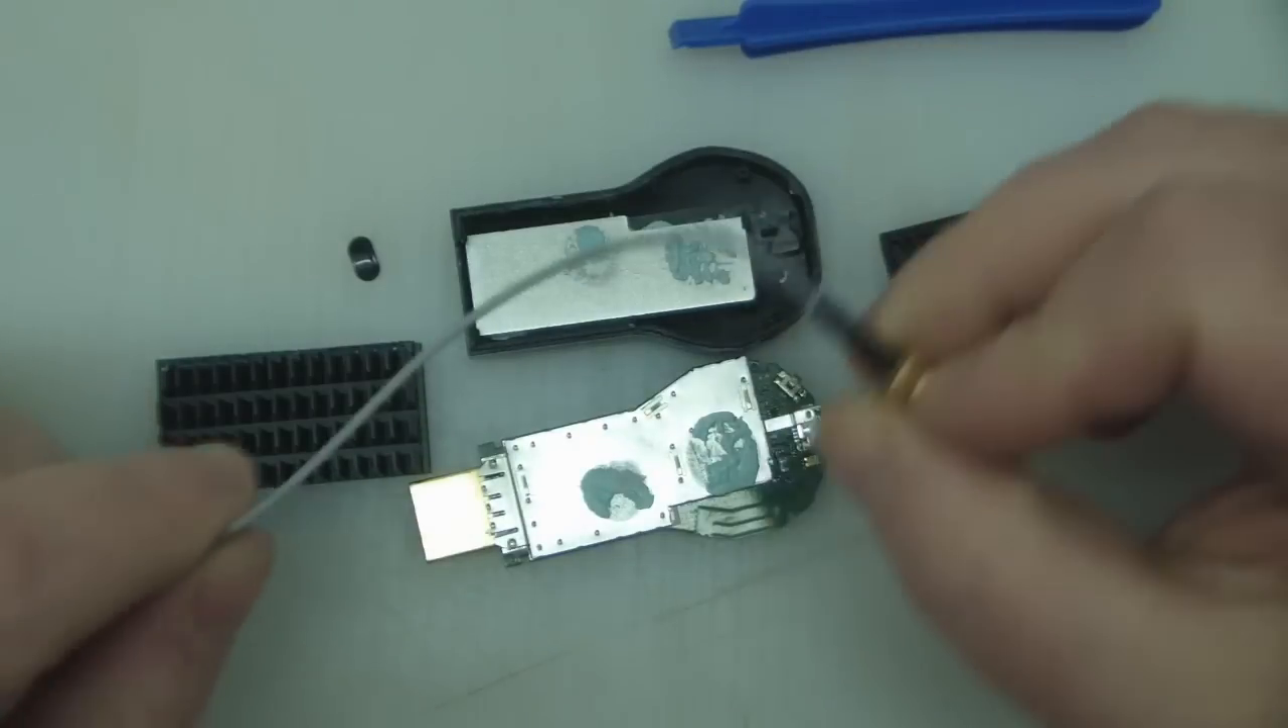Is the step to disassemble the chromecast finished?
Yes.